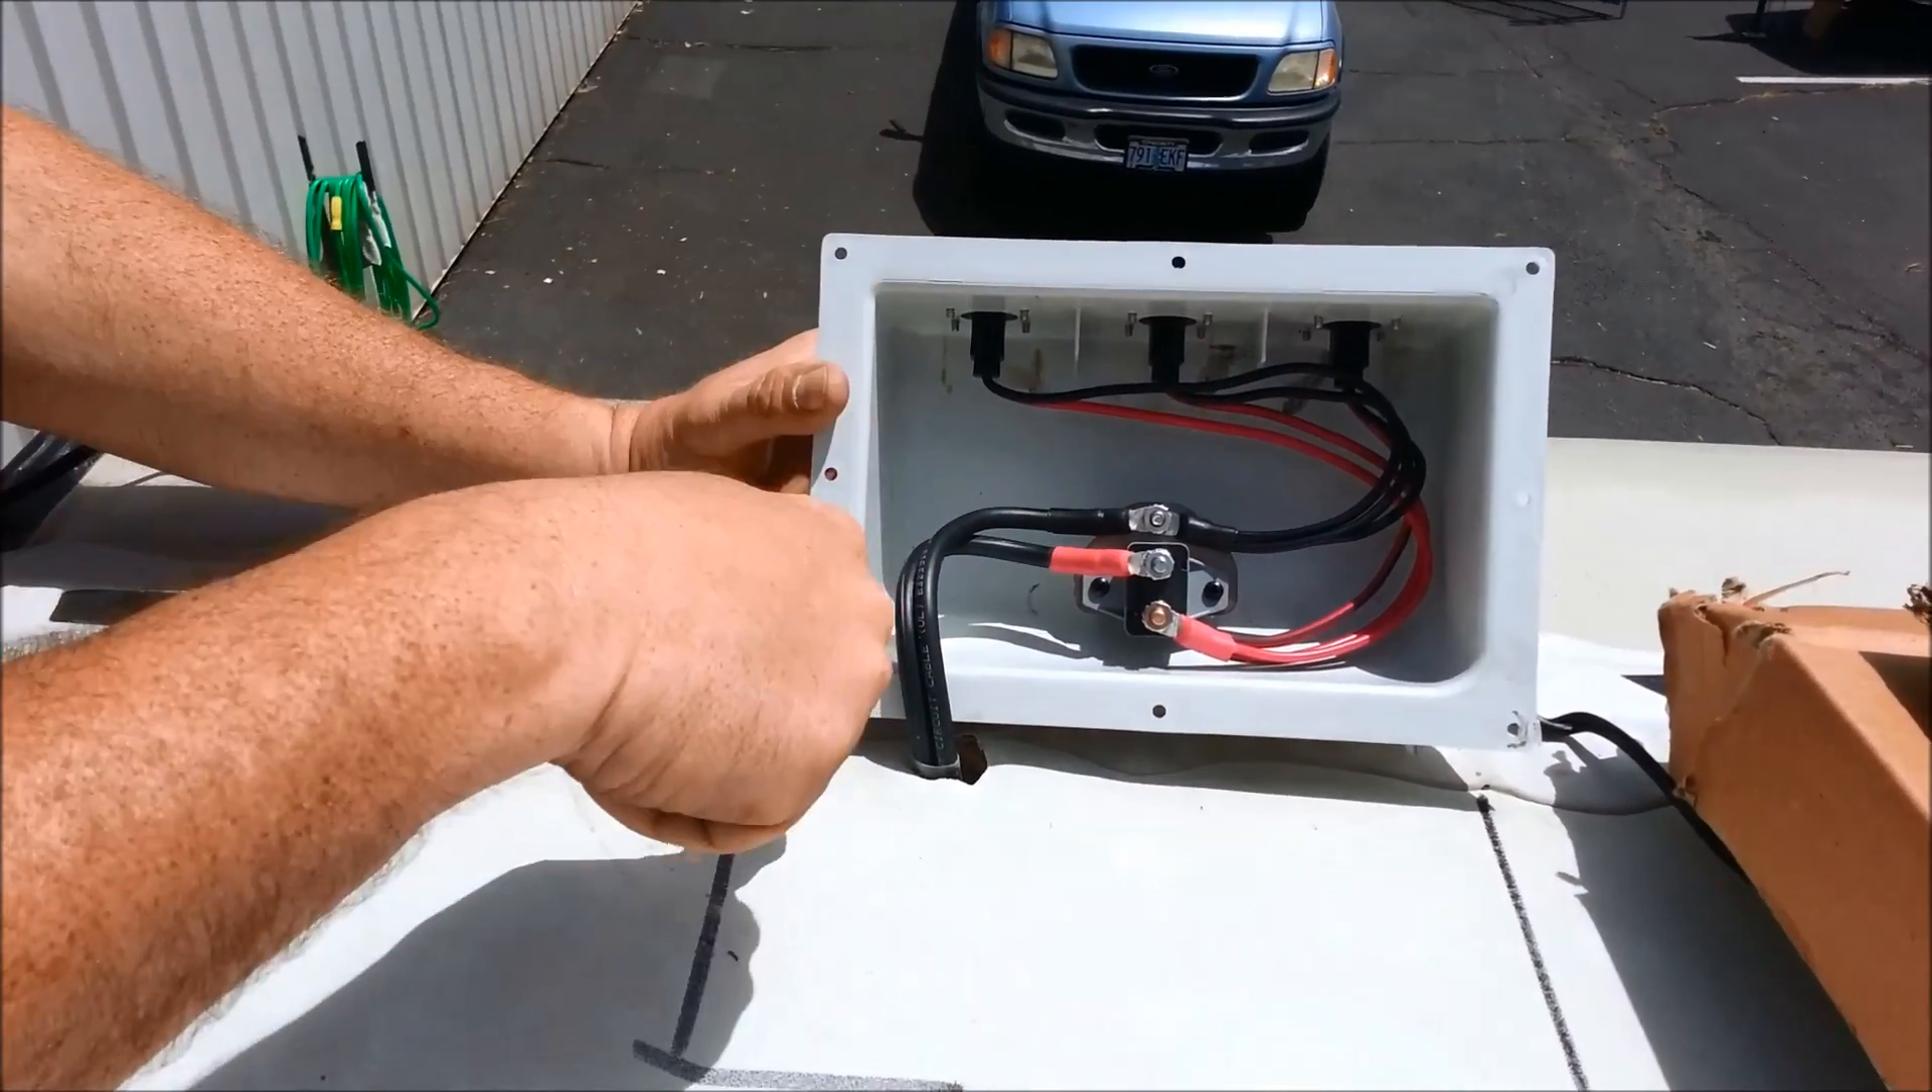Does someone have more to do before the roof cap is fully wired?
No.